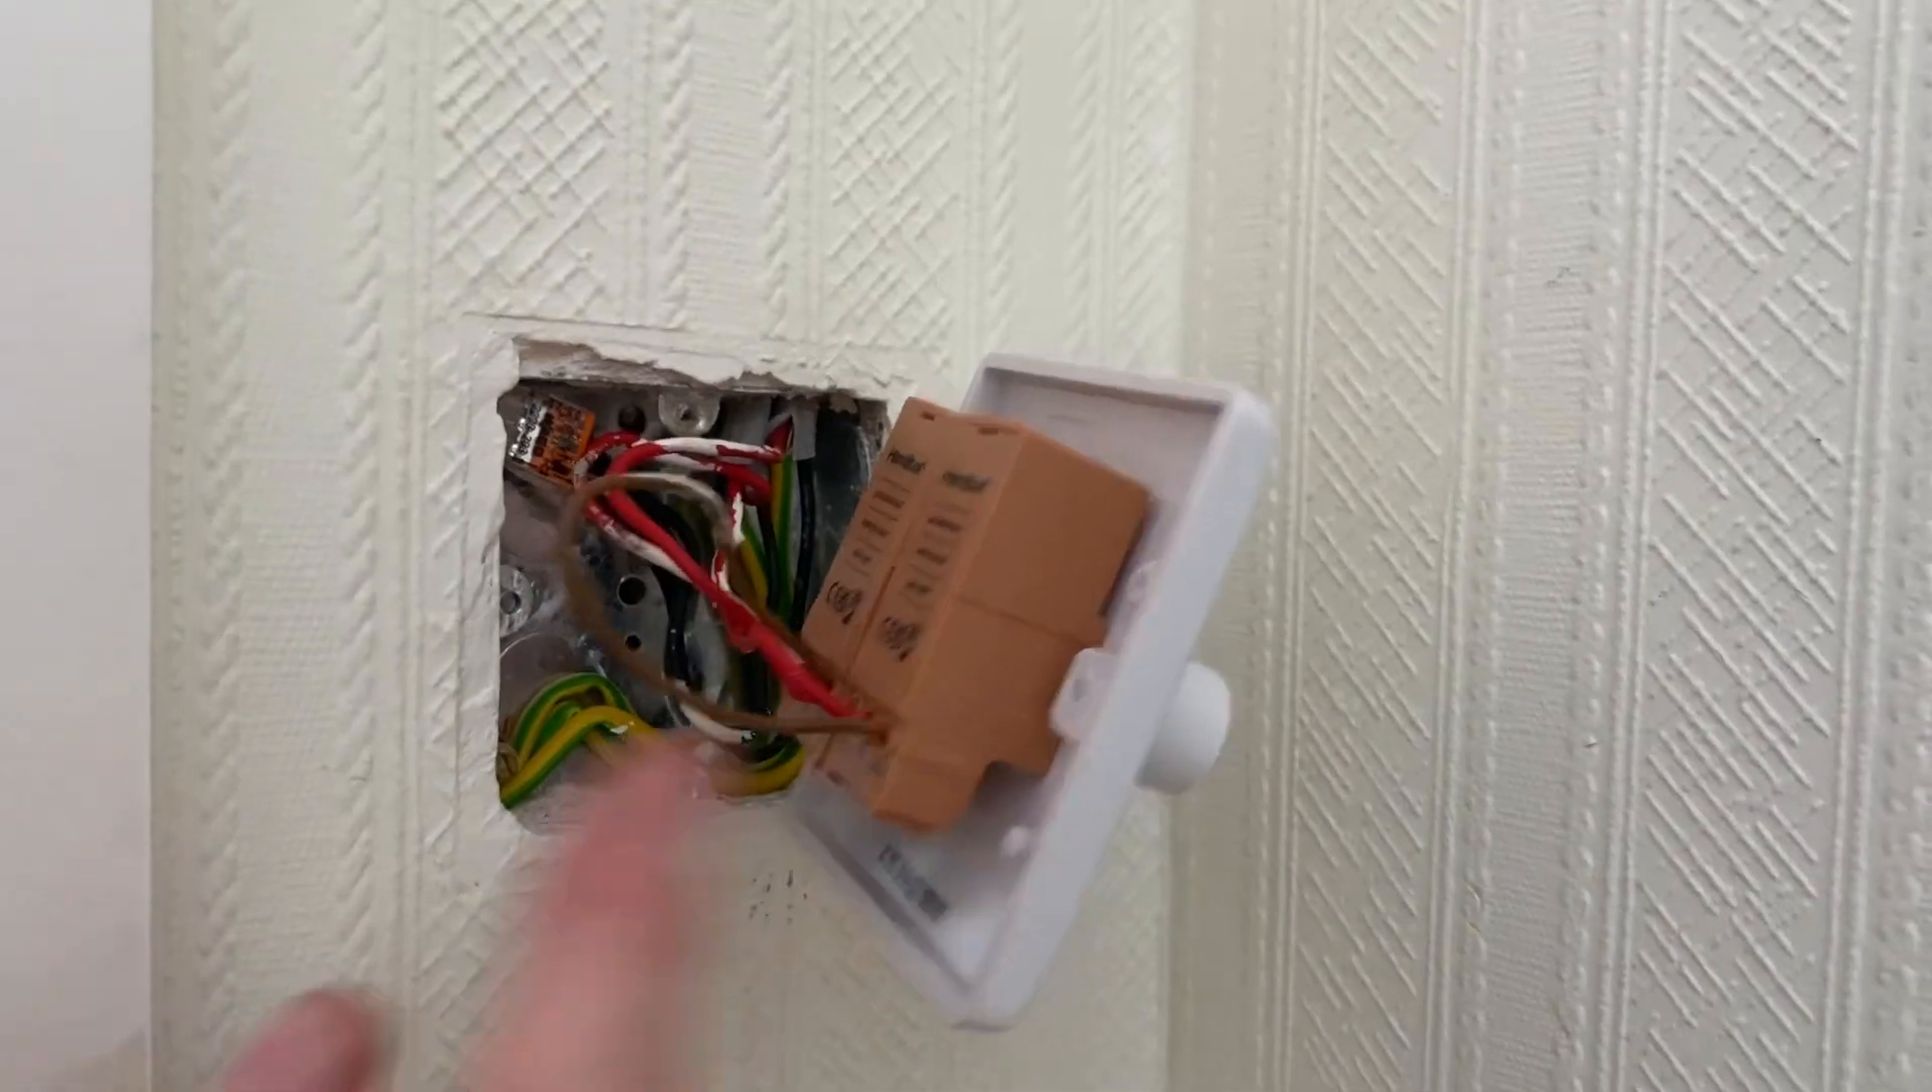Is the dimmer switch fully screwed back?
No.